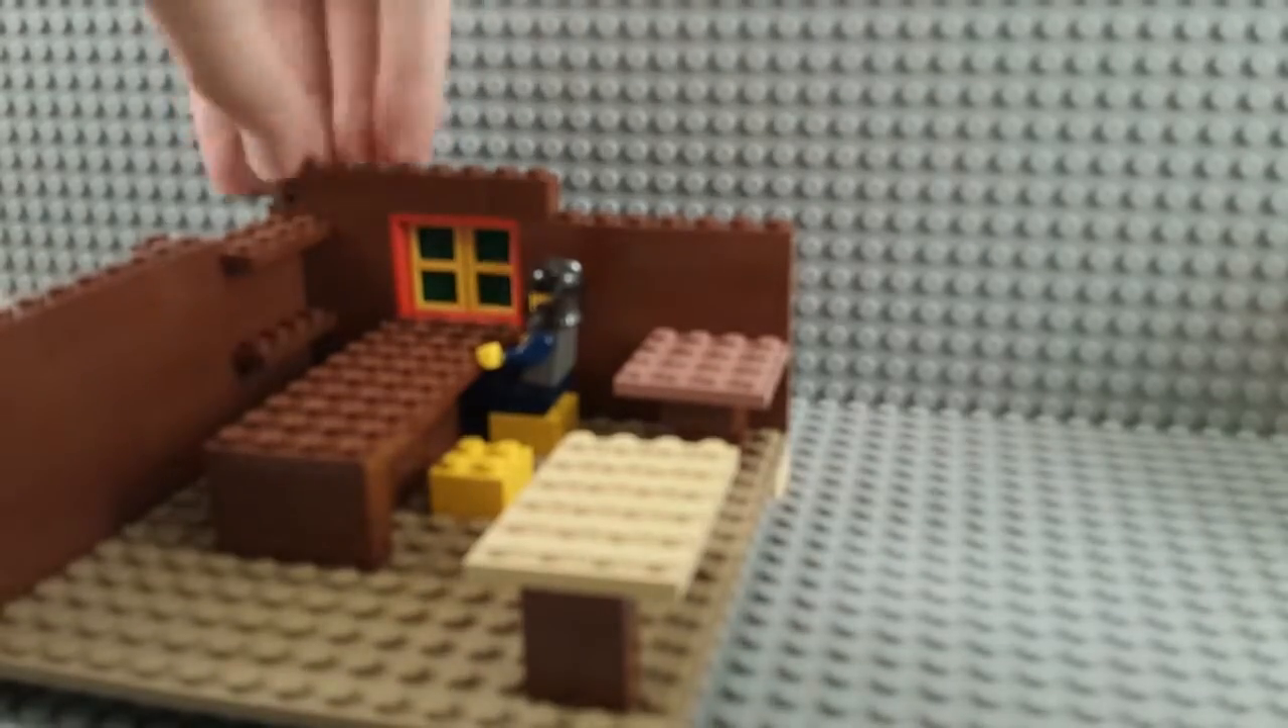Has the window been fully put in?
Yes.